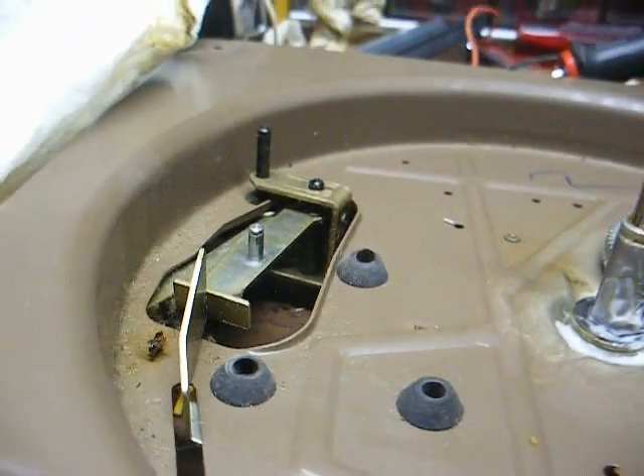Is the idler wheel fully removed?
Yes.